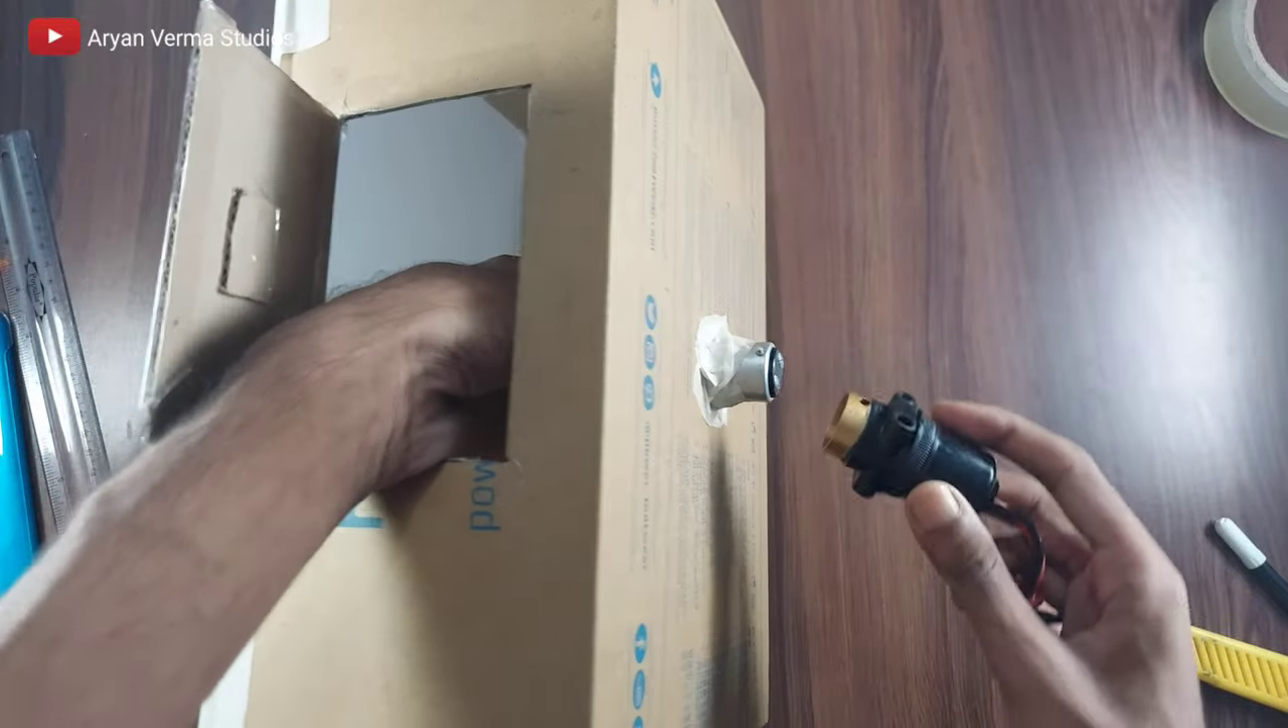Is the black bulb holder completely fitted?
No.